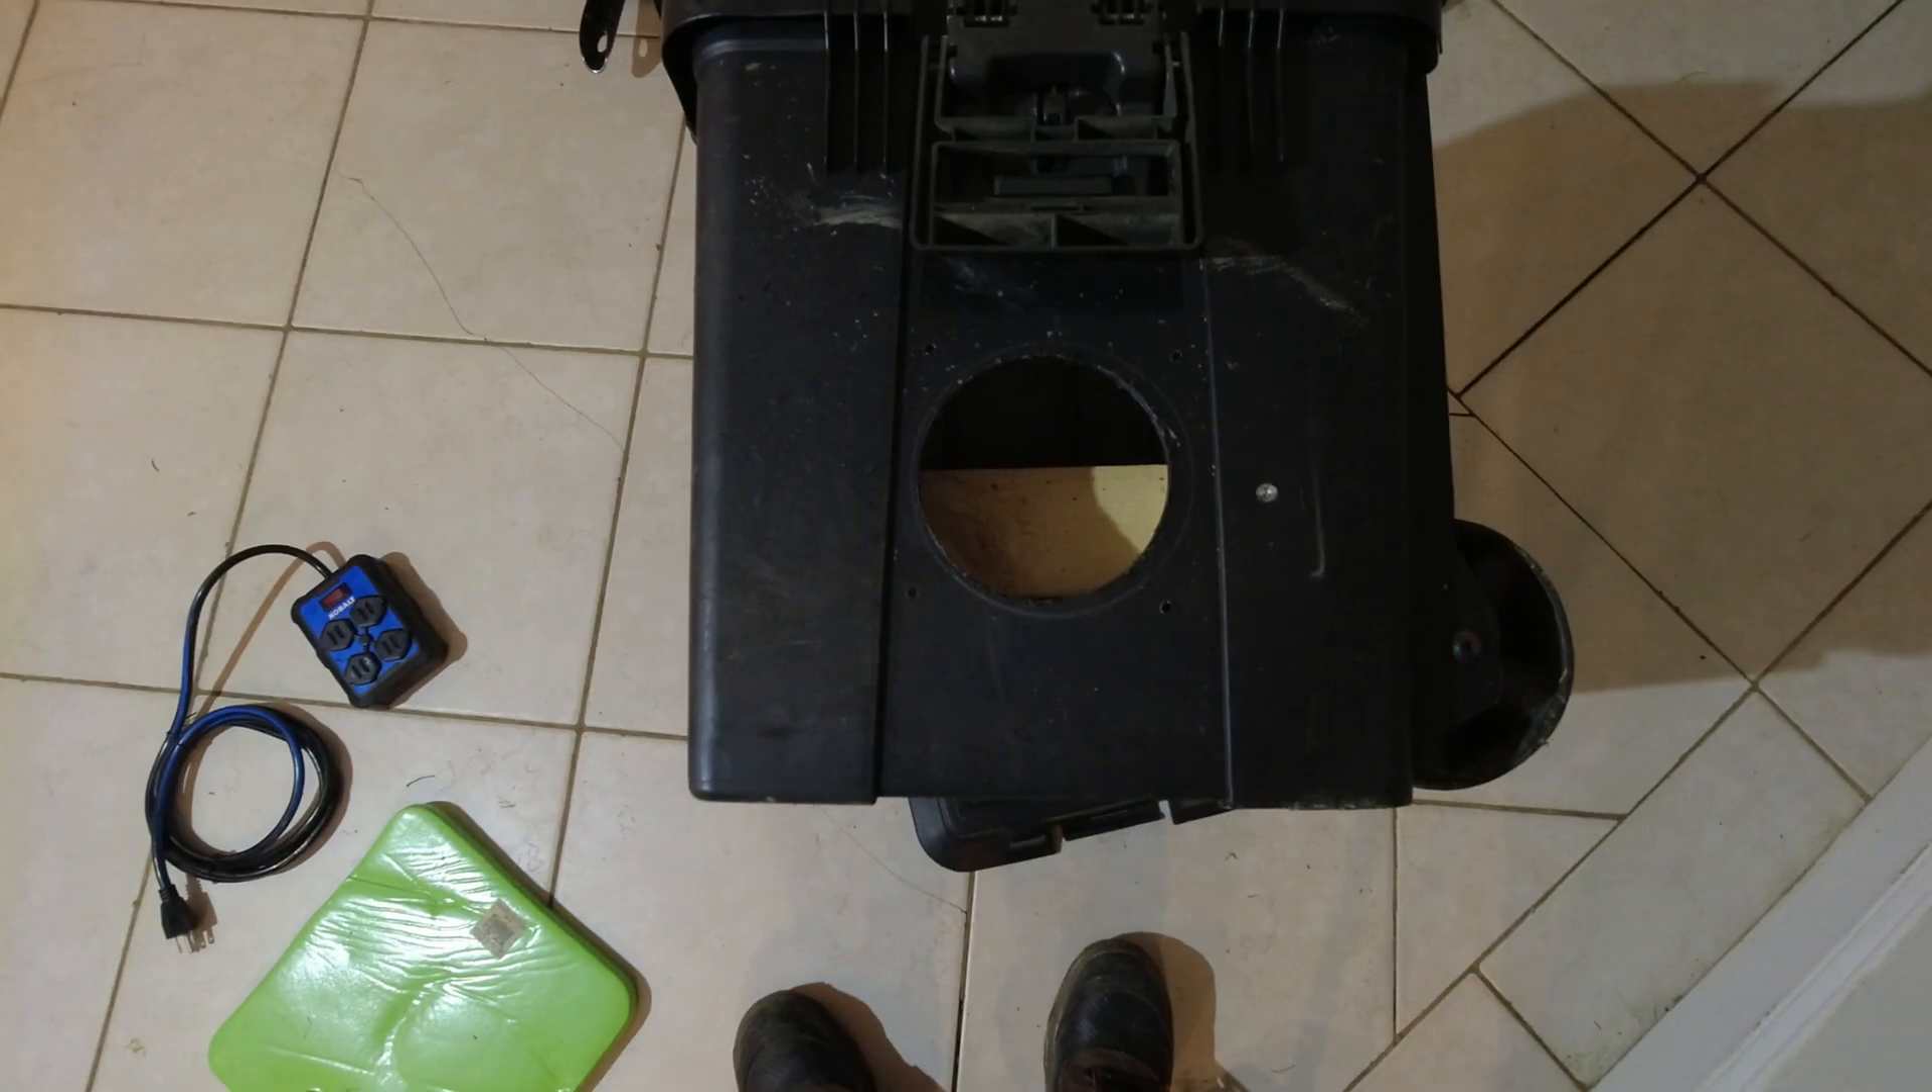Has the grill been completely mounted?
No.